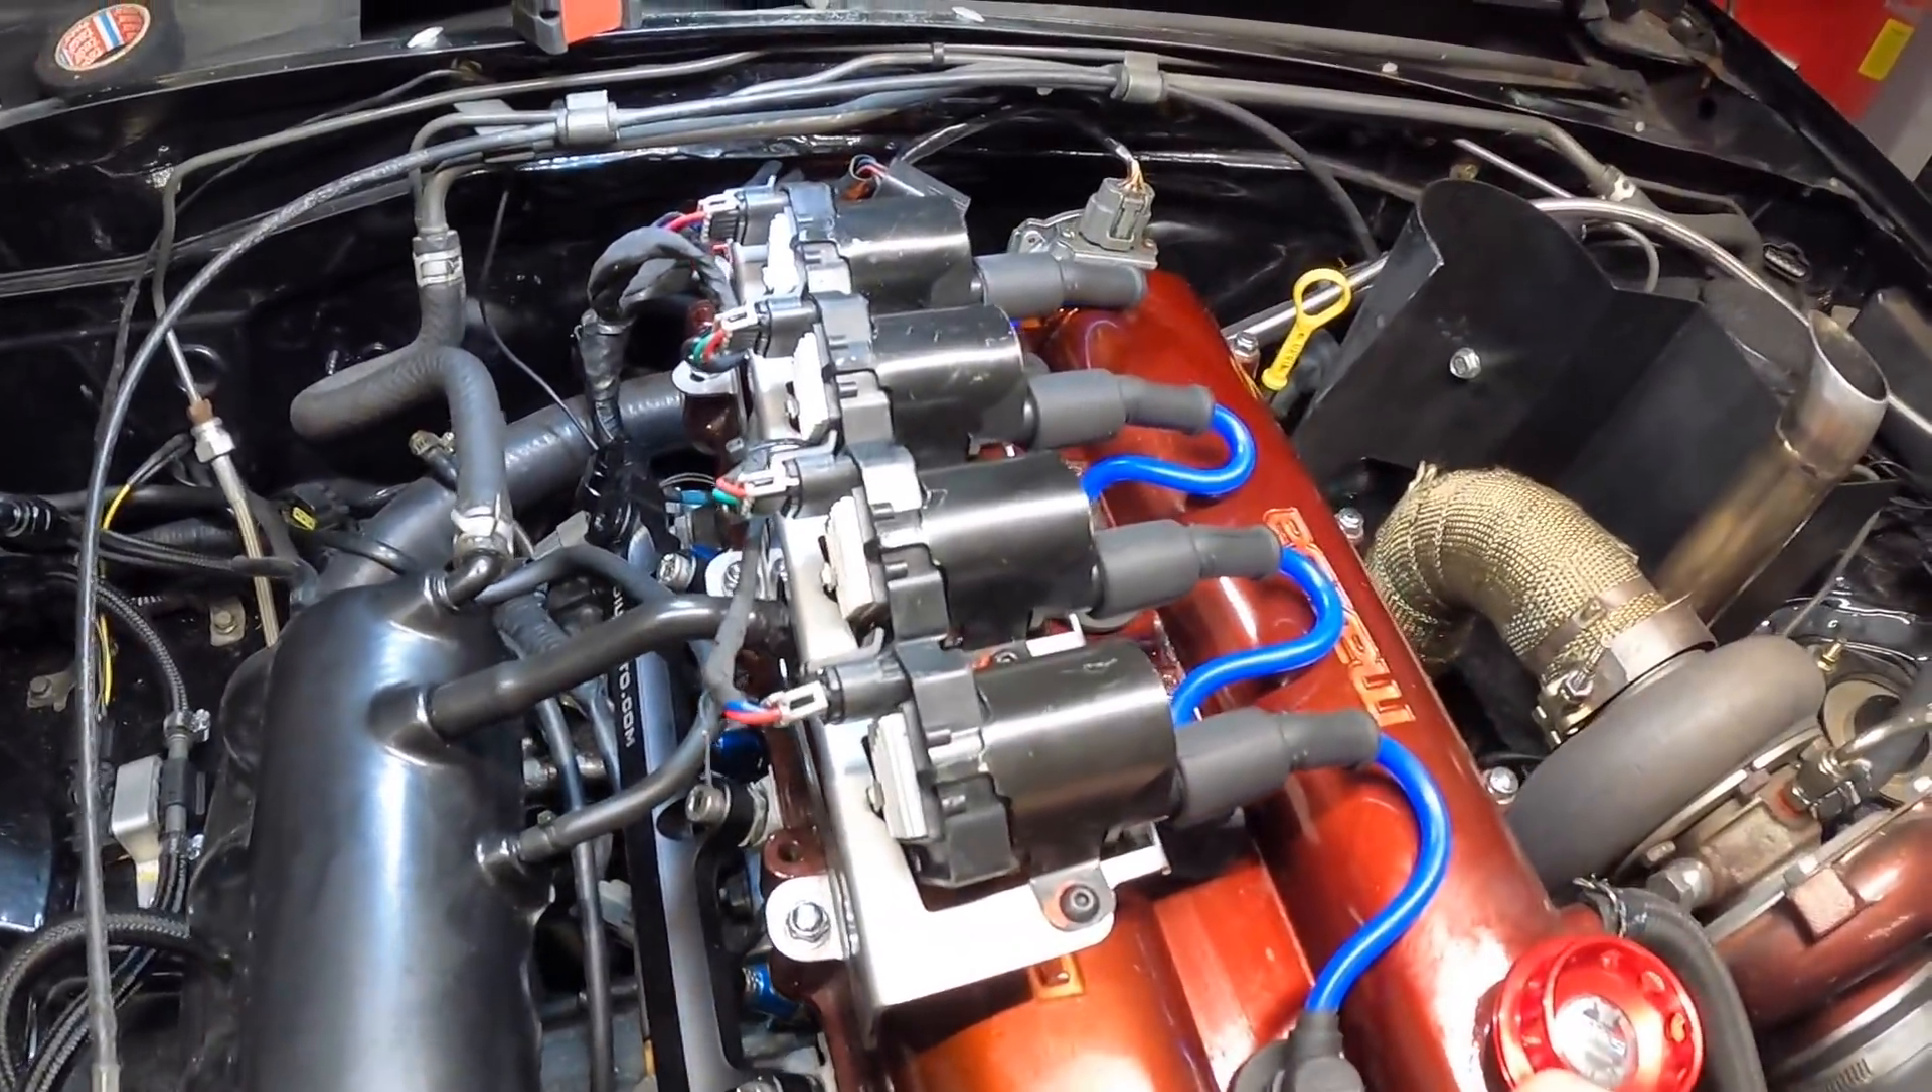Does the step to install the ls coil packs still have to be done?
No.